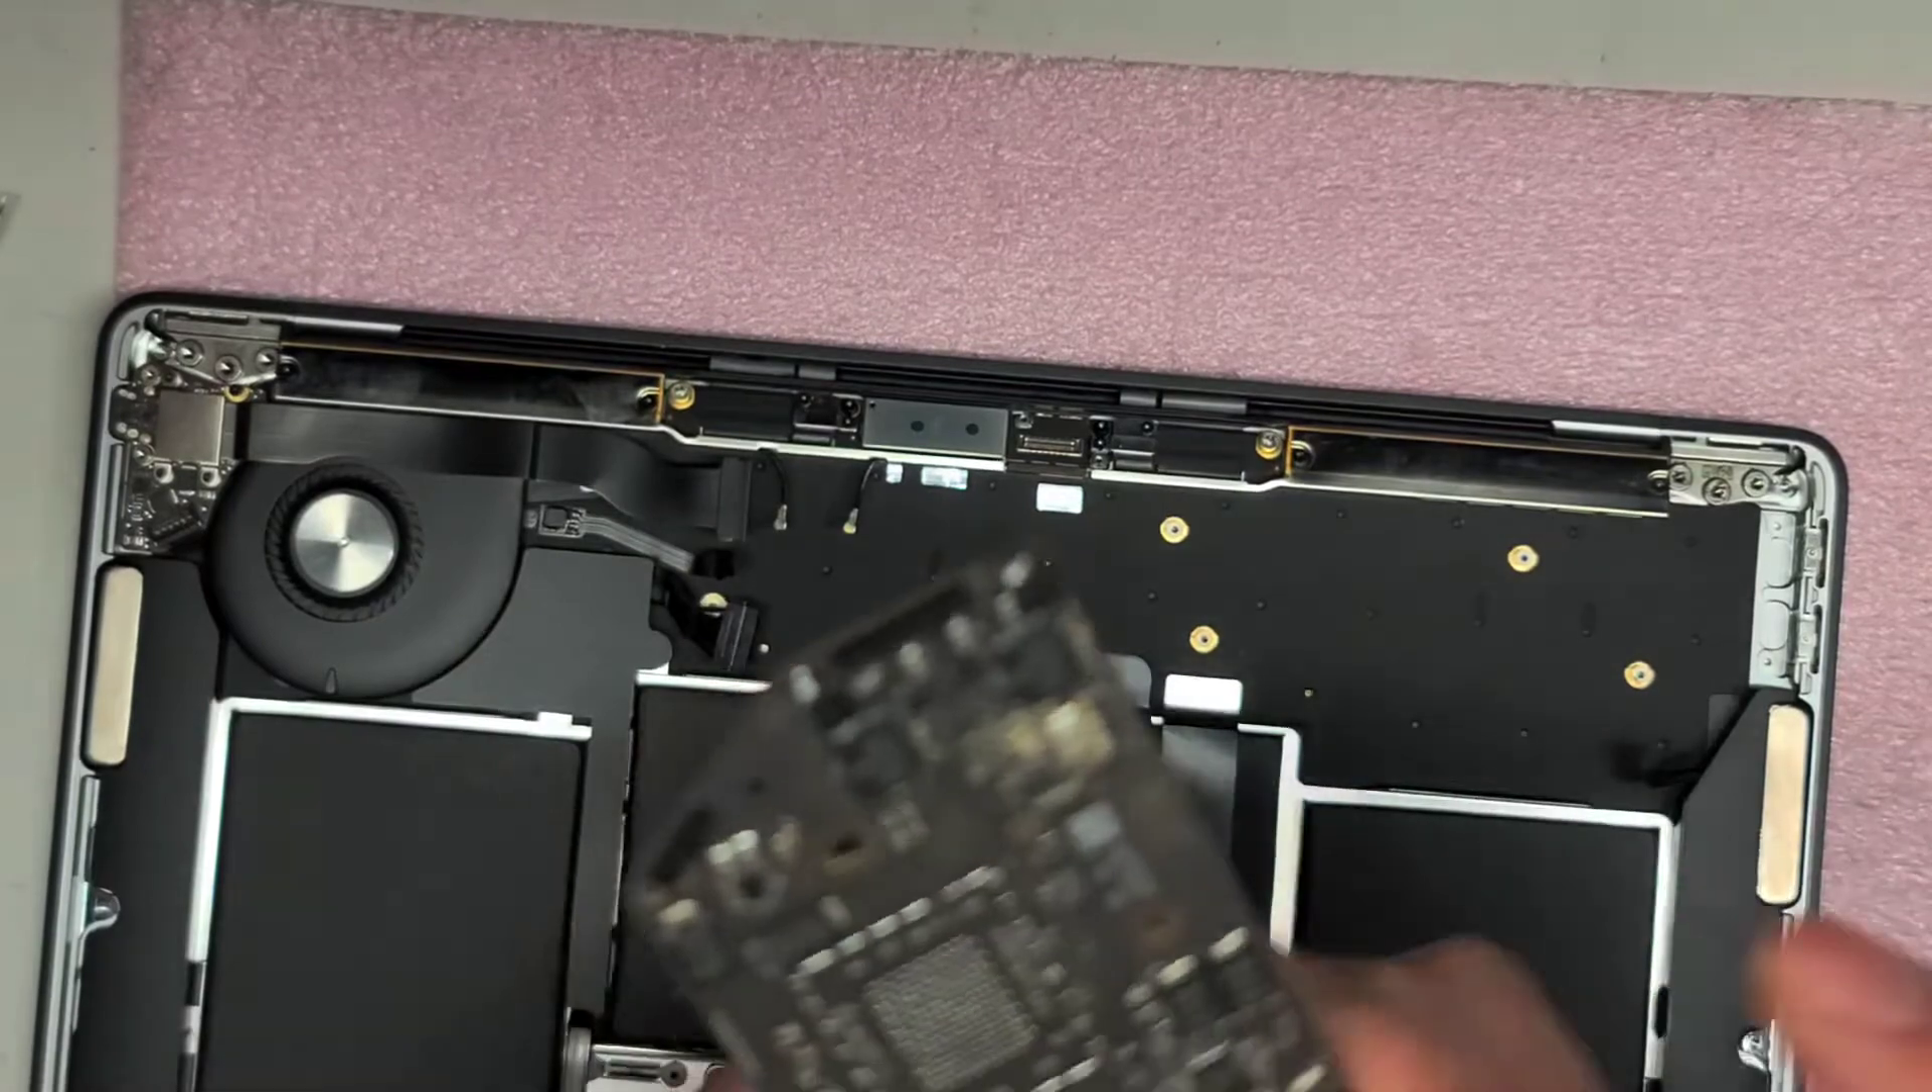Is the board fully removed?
Yes.